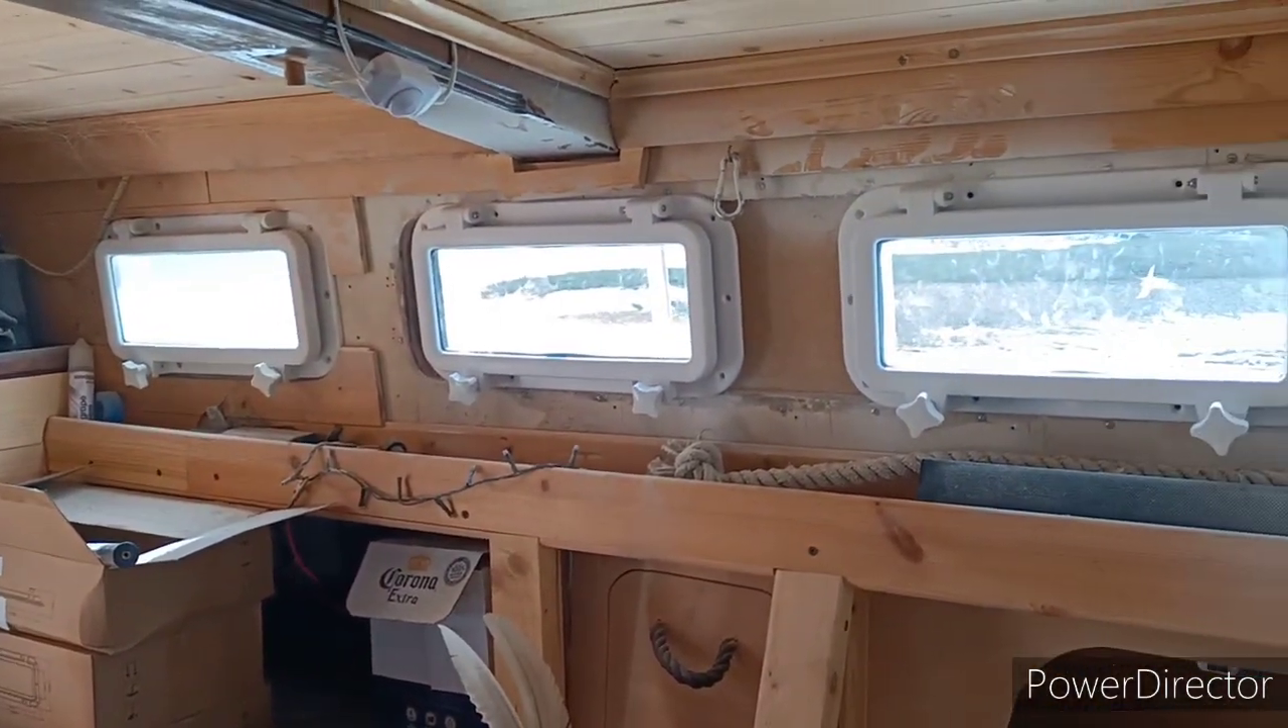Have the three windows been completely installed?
Yes.